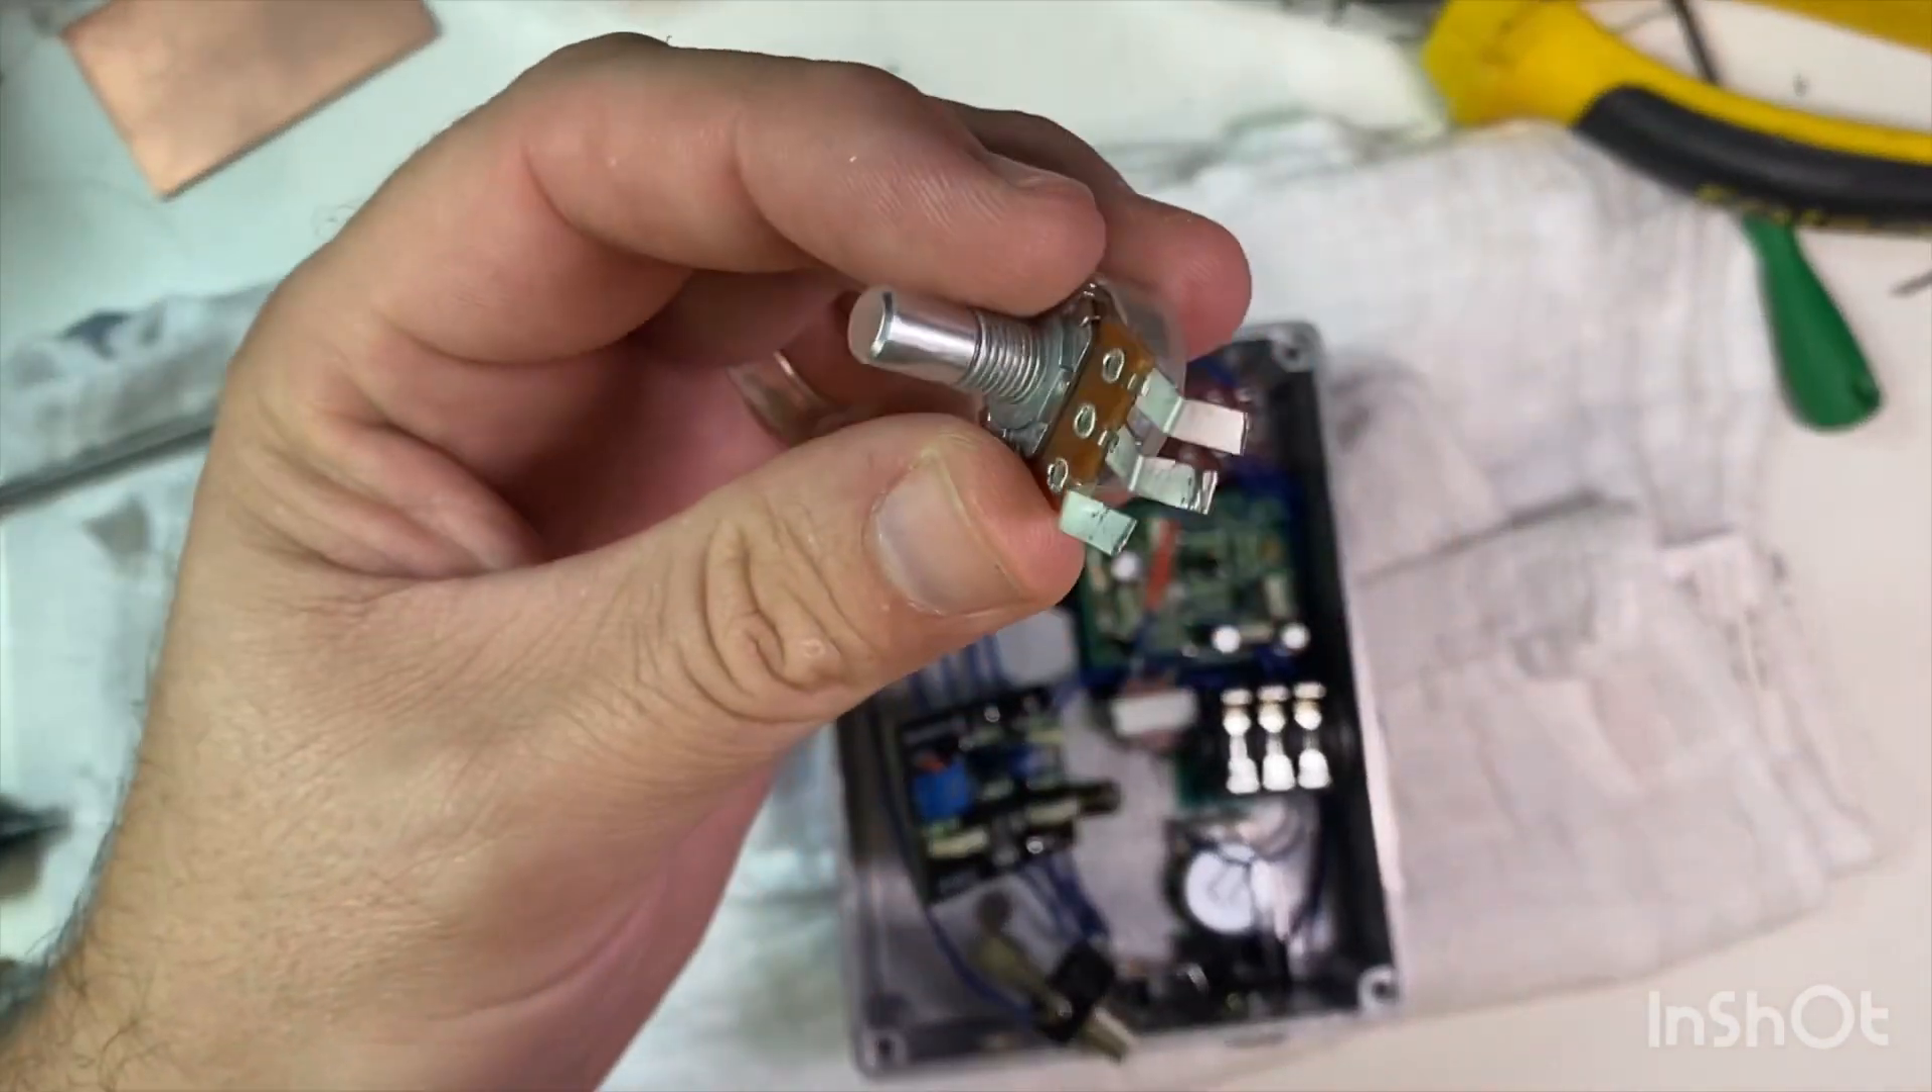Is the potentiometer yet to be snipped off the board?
No.